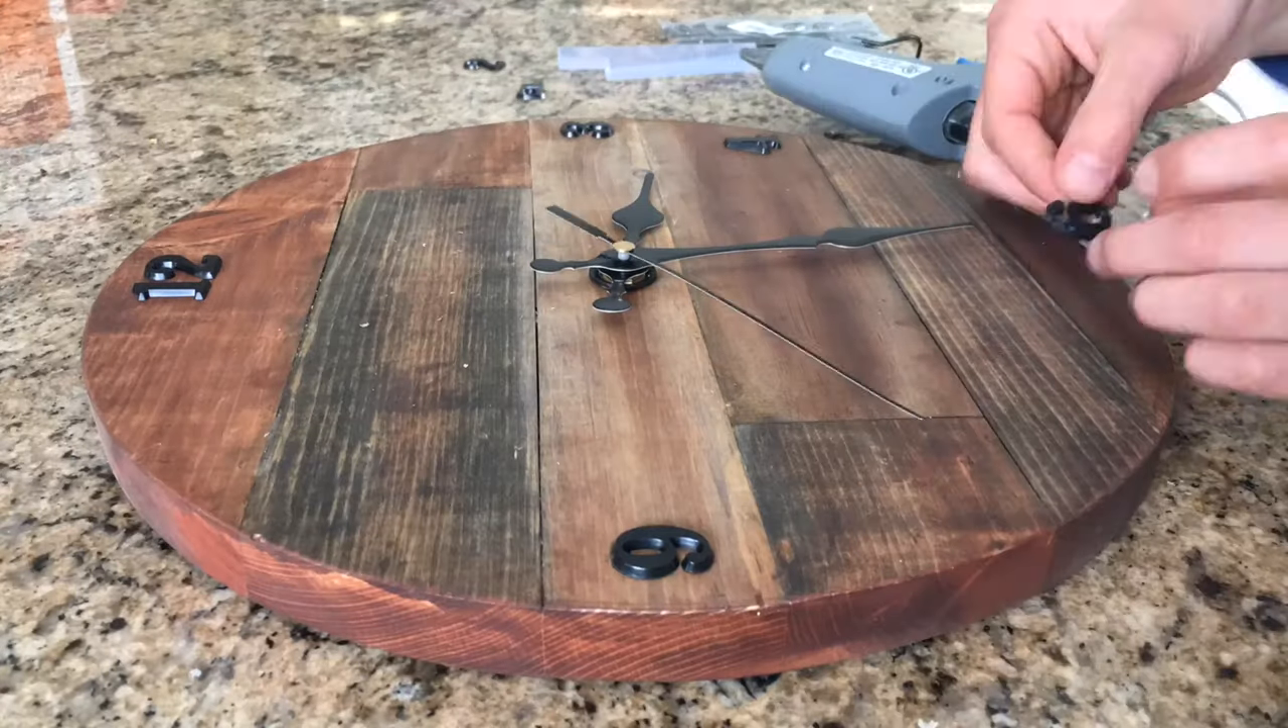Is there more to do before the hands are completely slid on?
No.